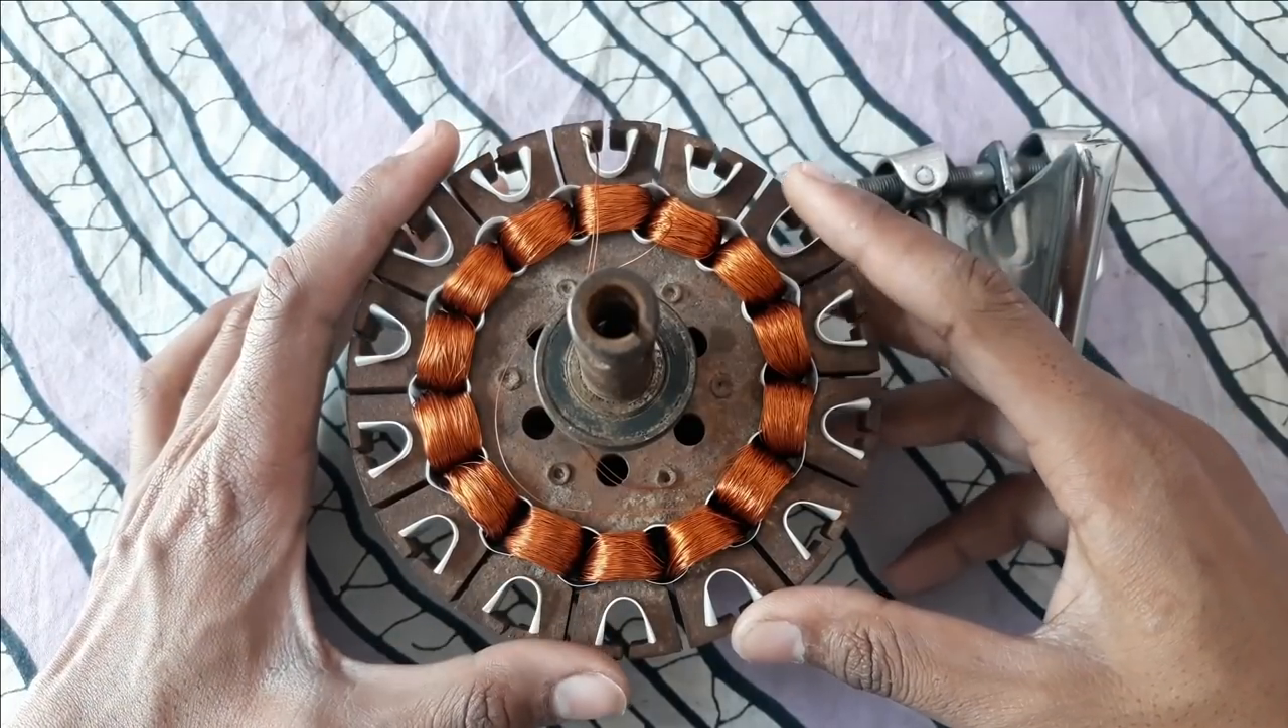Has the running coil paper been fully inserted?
Yes.